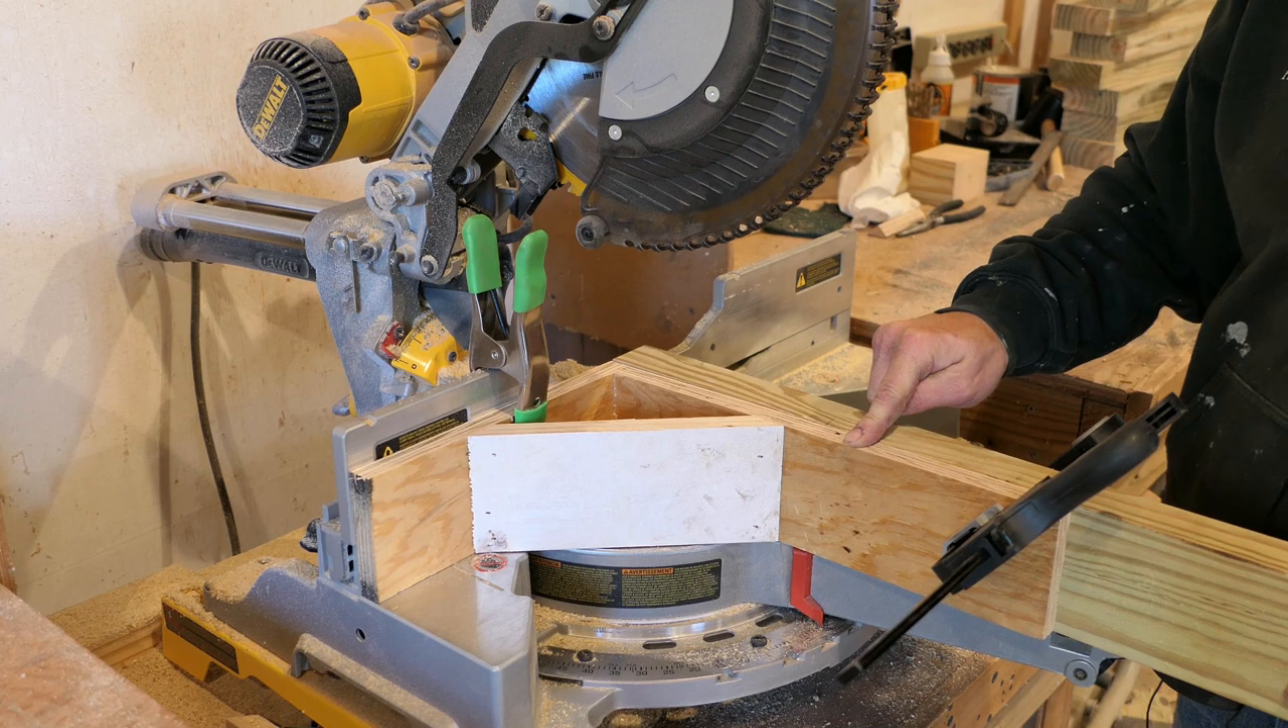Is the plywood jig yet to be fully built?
No.